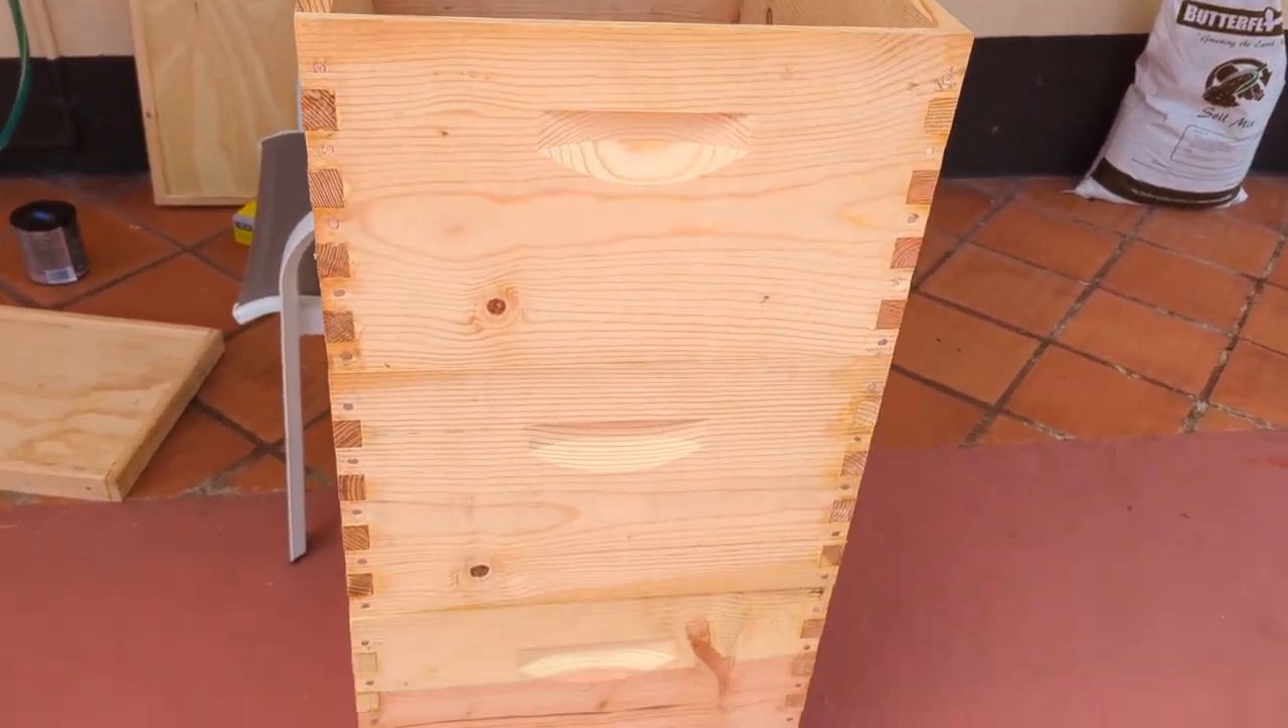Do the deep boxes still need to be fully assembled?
No.